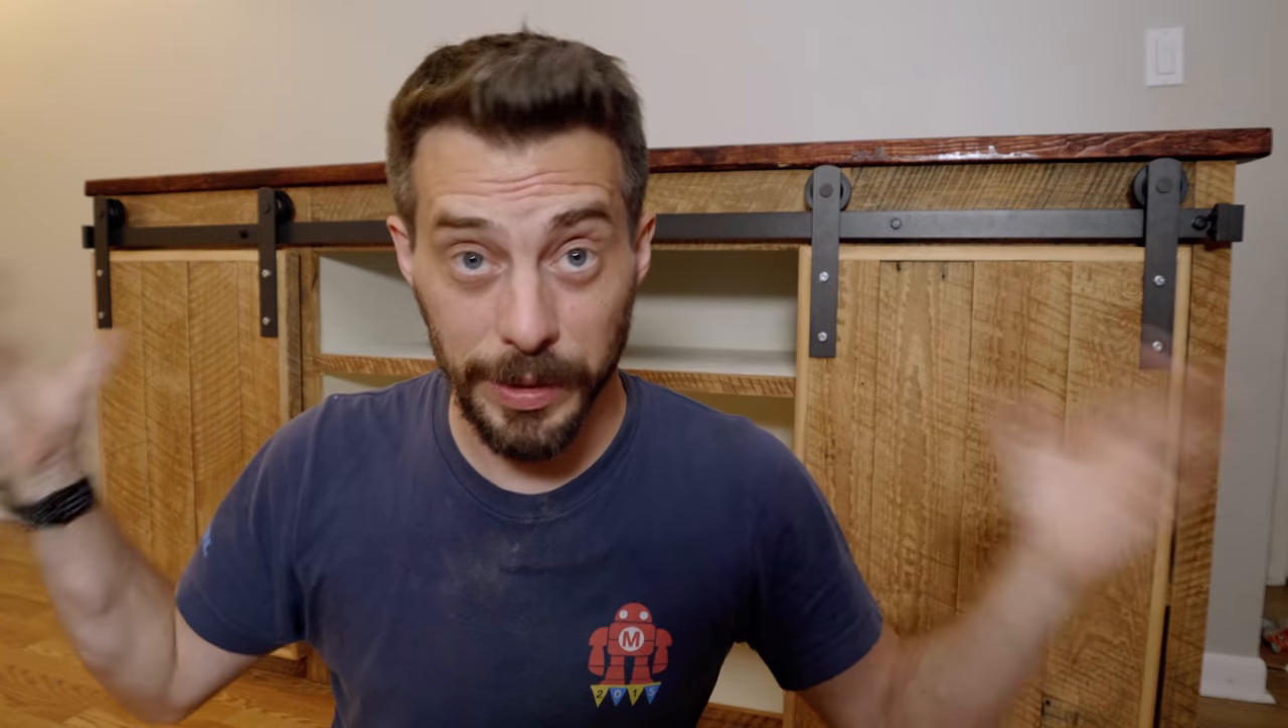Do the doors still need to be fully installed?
No.